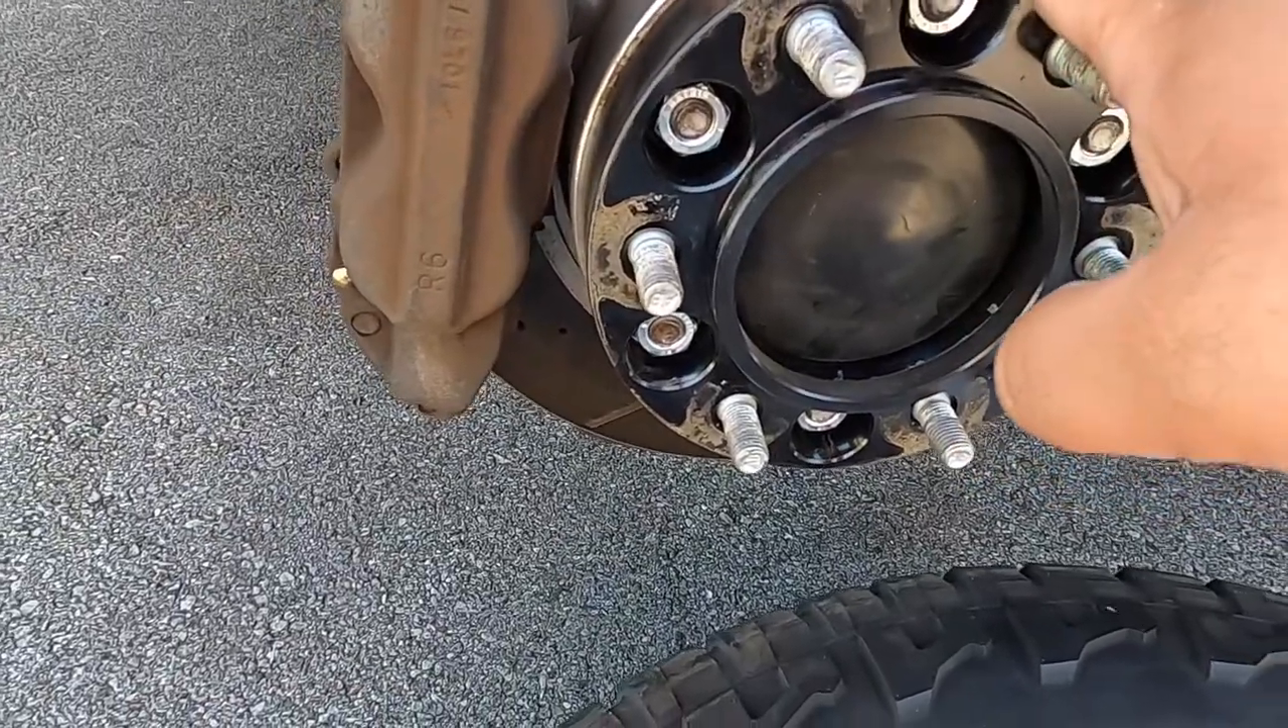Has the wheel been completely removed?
Yes.